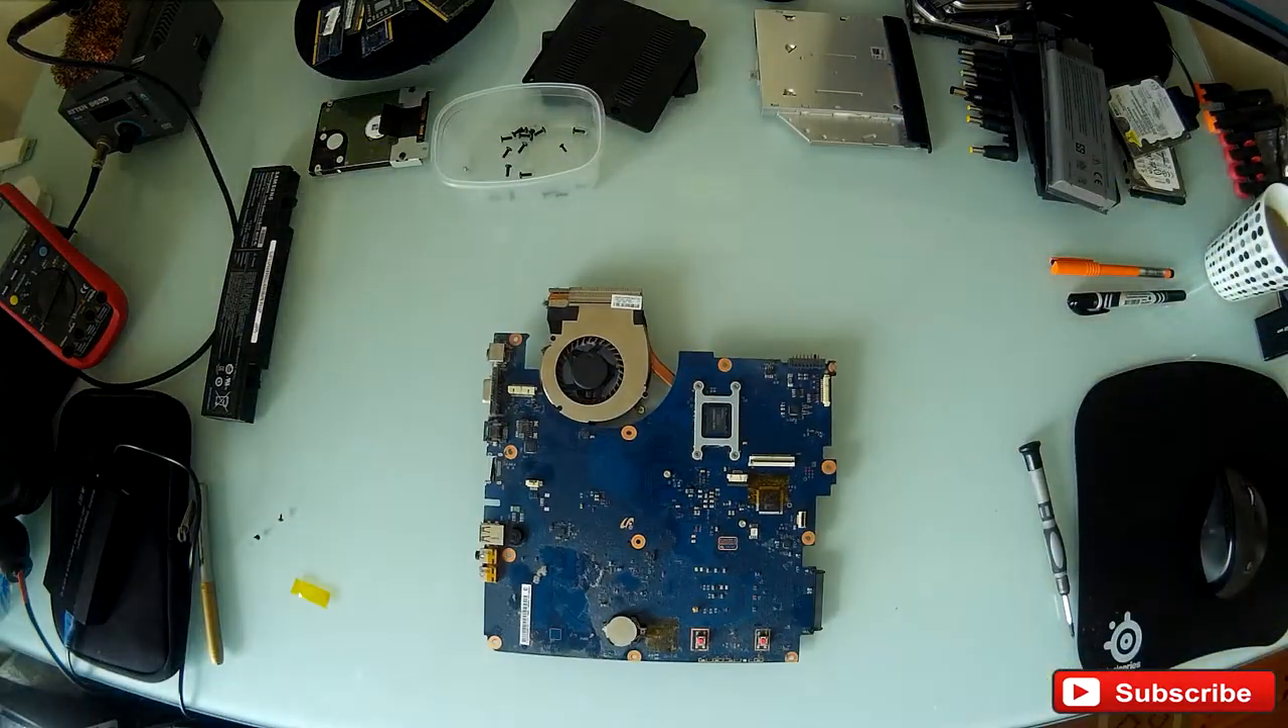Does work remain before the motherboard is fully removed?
No.